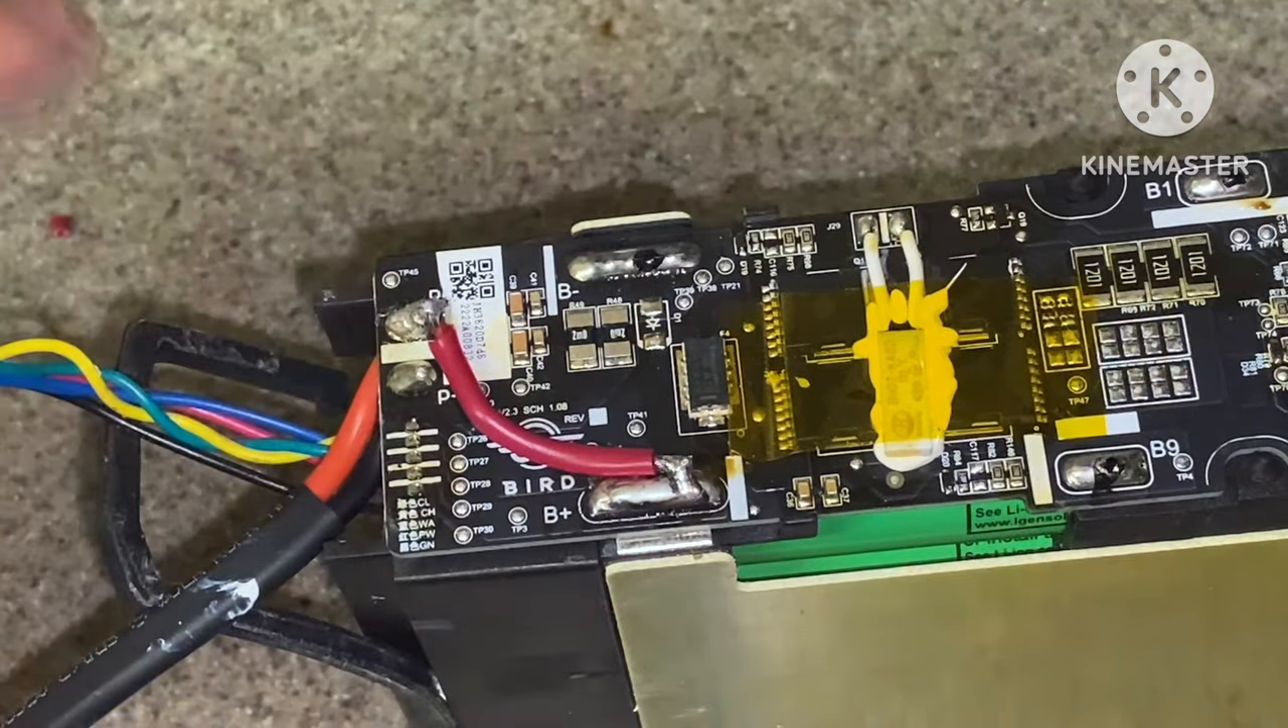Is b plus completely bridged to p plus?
Yes.